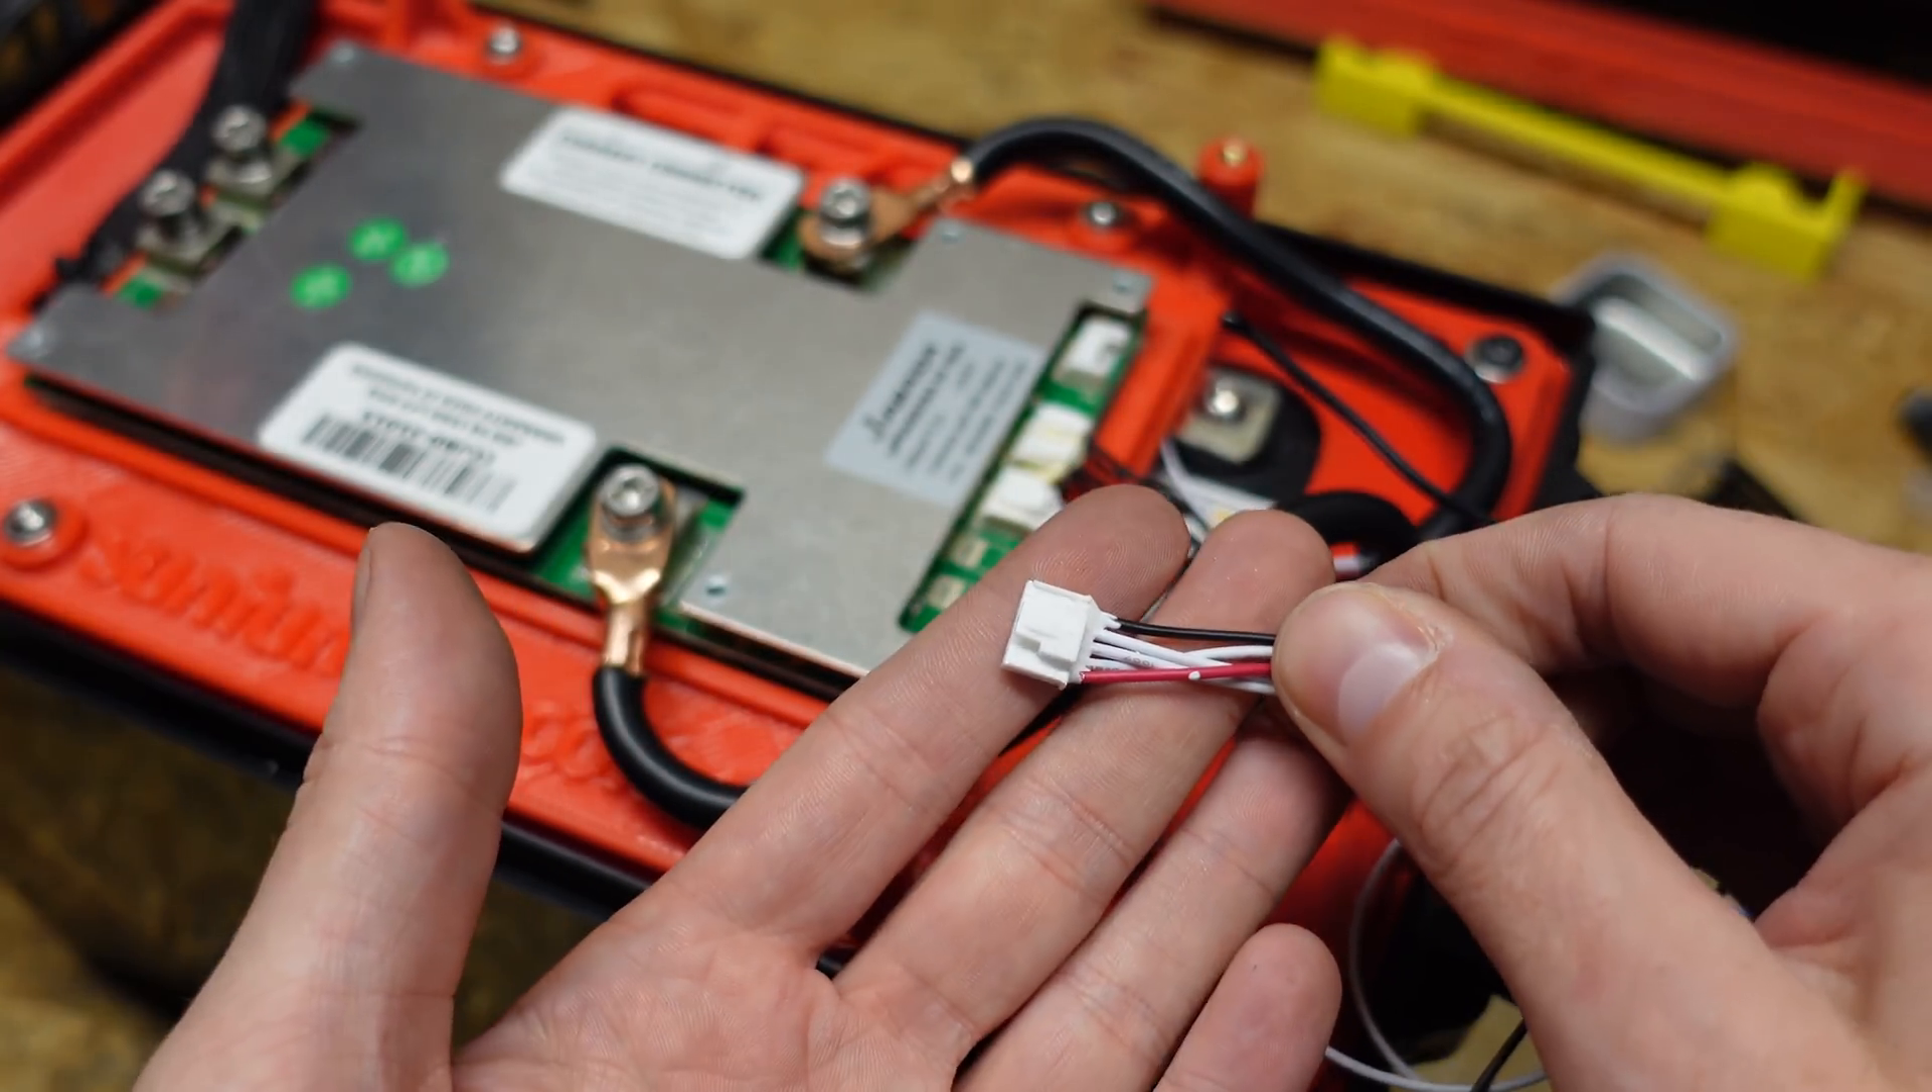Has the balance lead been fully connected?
No.